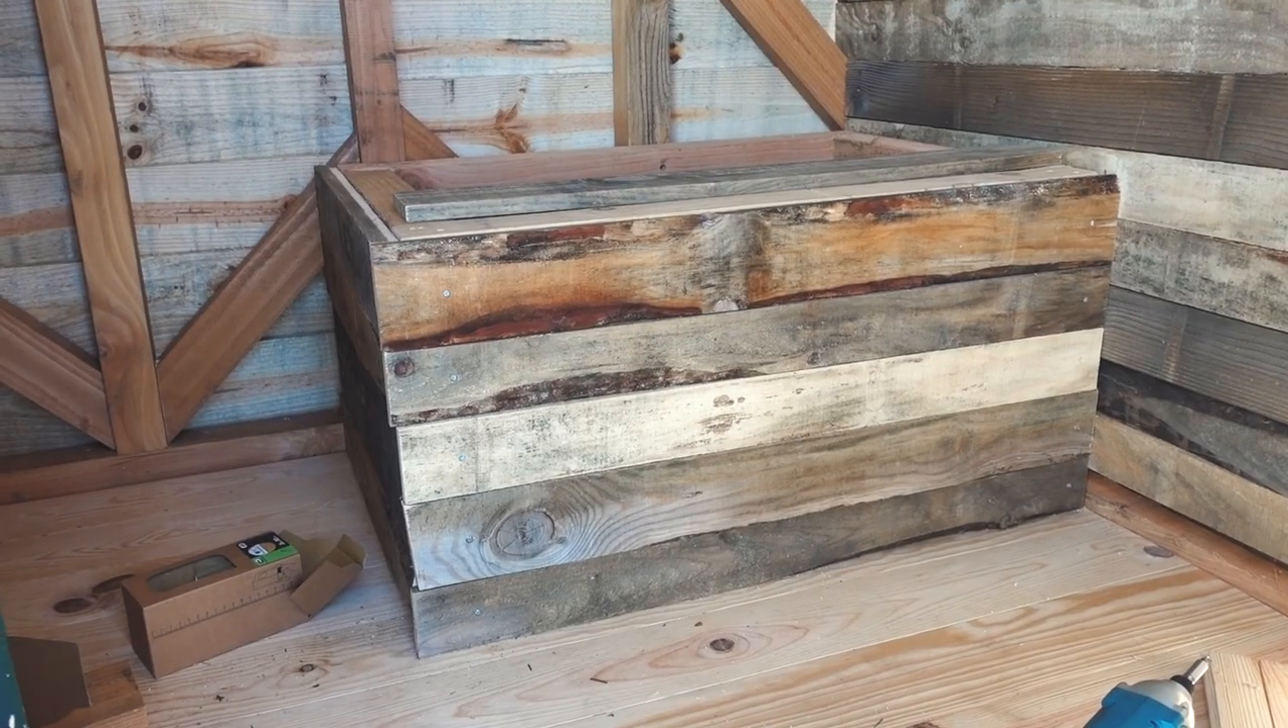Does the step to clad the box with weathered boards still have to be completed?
No.